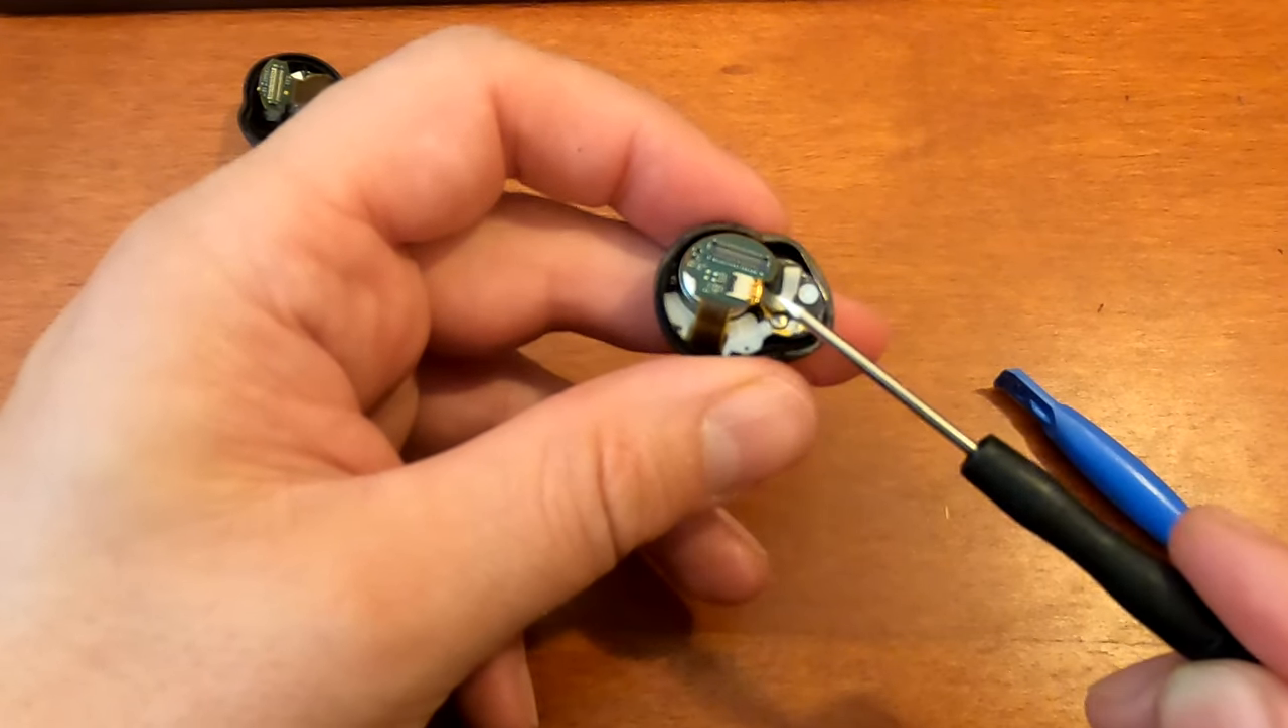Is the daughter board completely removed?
No.